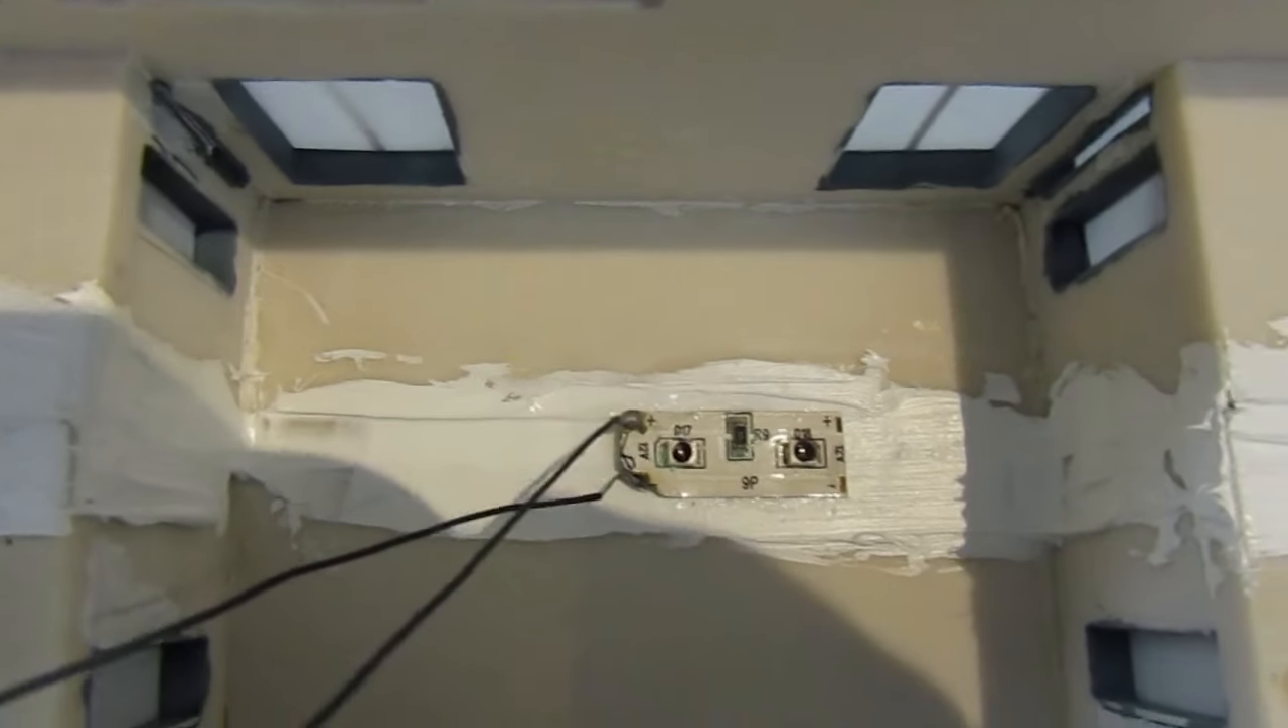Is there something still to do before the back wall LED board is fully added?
No.